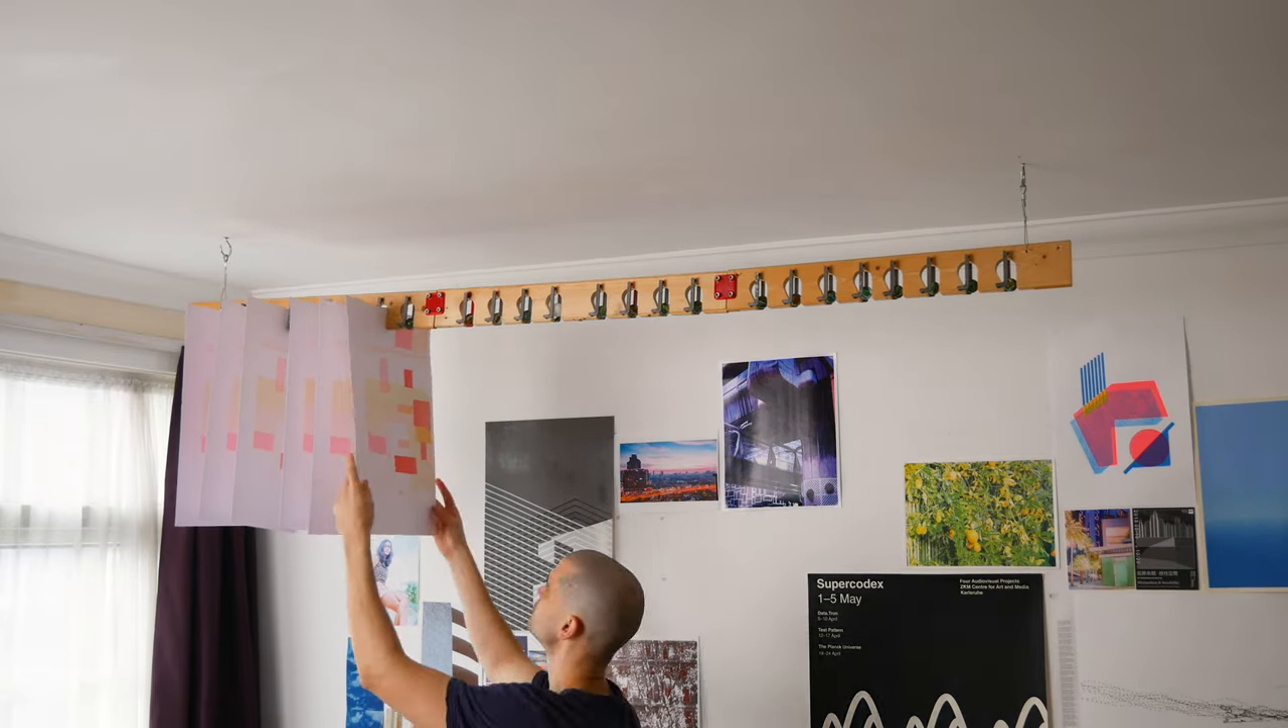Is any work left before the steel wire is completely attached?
No.